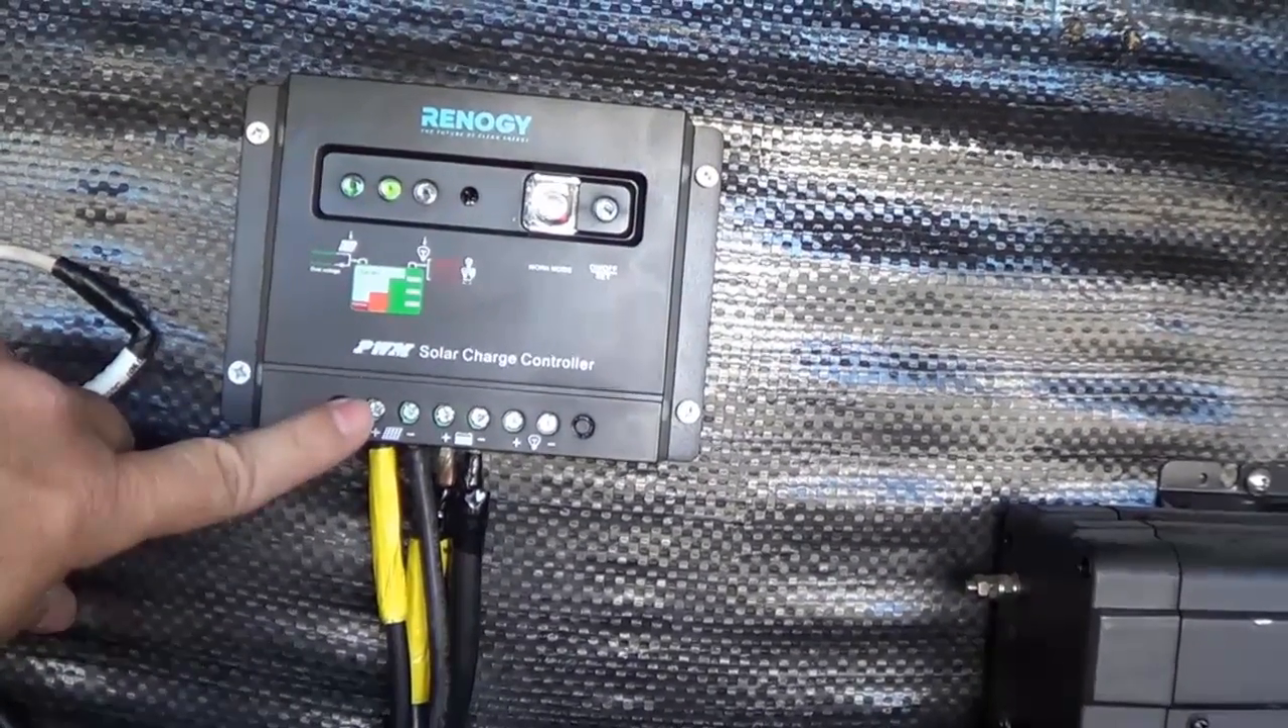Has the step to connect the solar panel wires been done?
Yes.